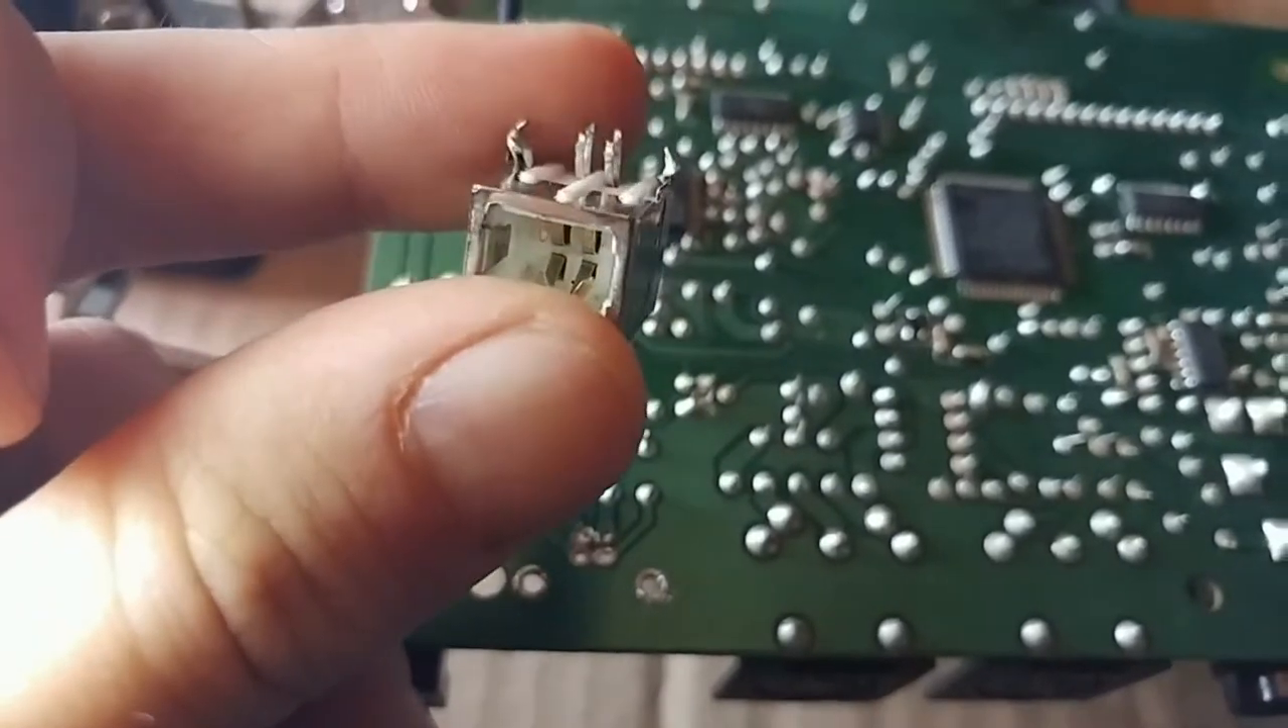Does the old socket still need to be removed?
No.